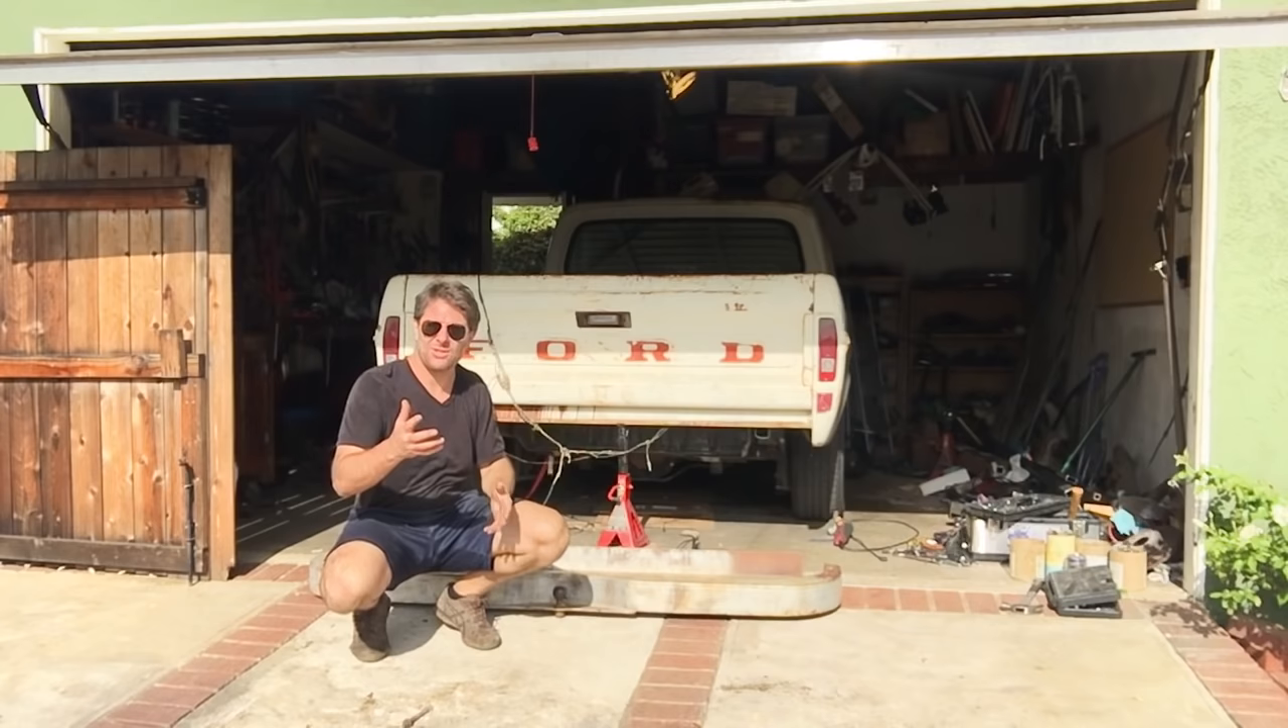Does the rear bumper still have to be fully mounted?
Yes.